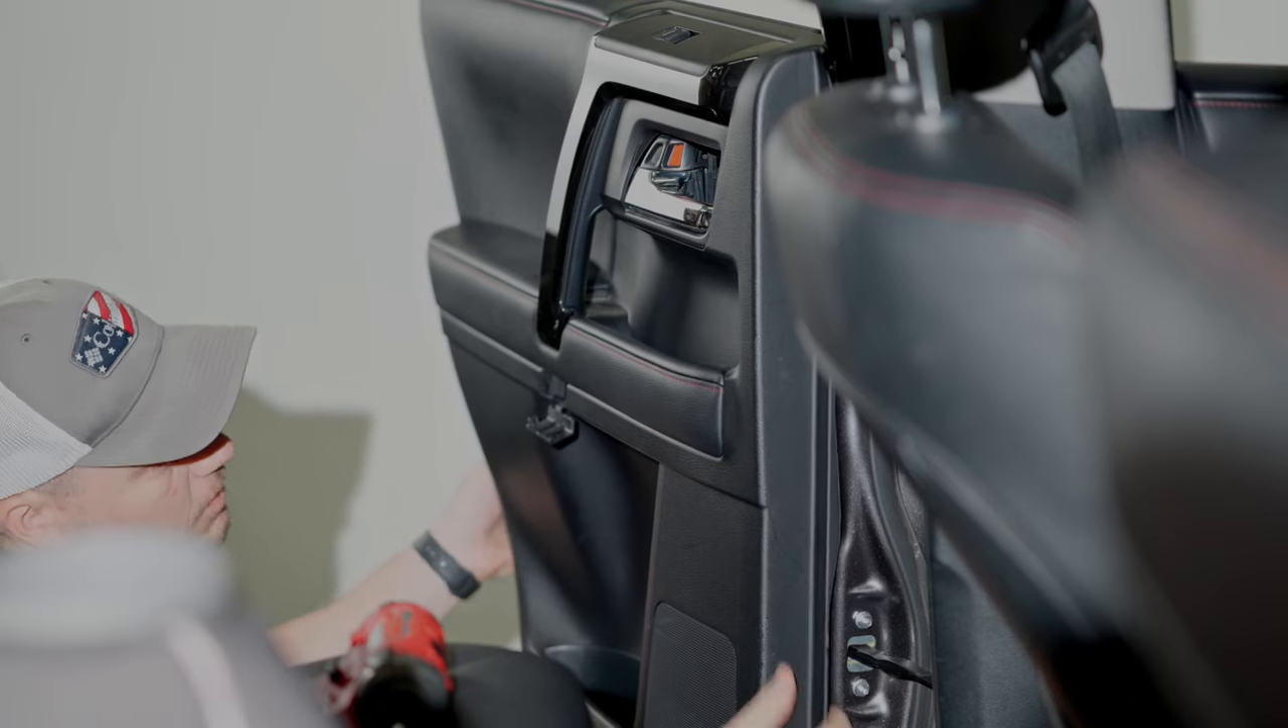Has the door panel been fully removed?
No.